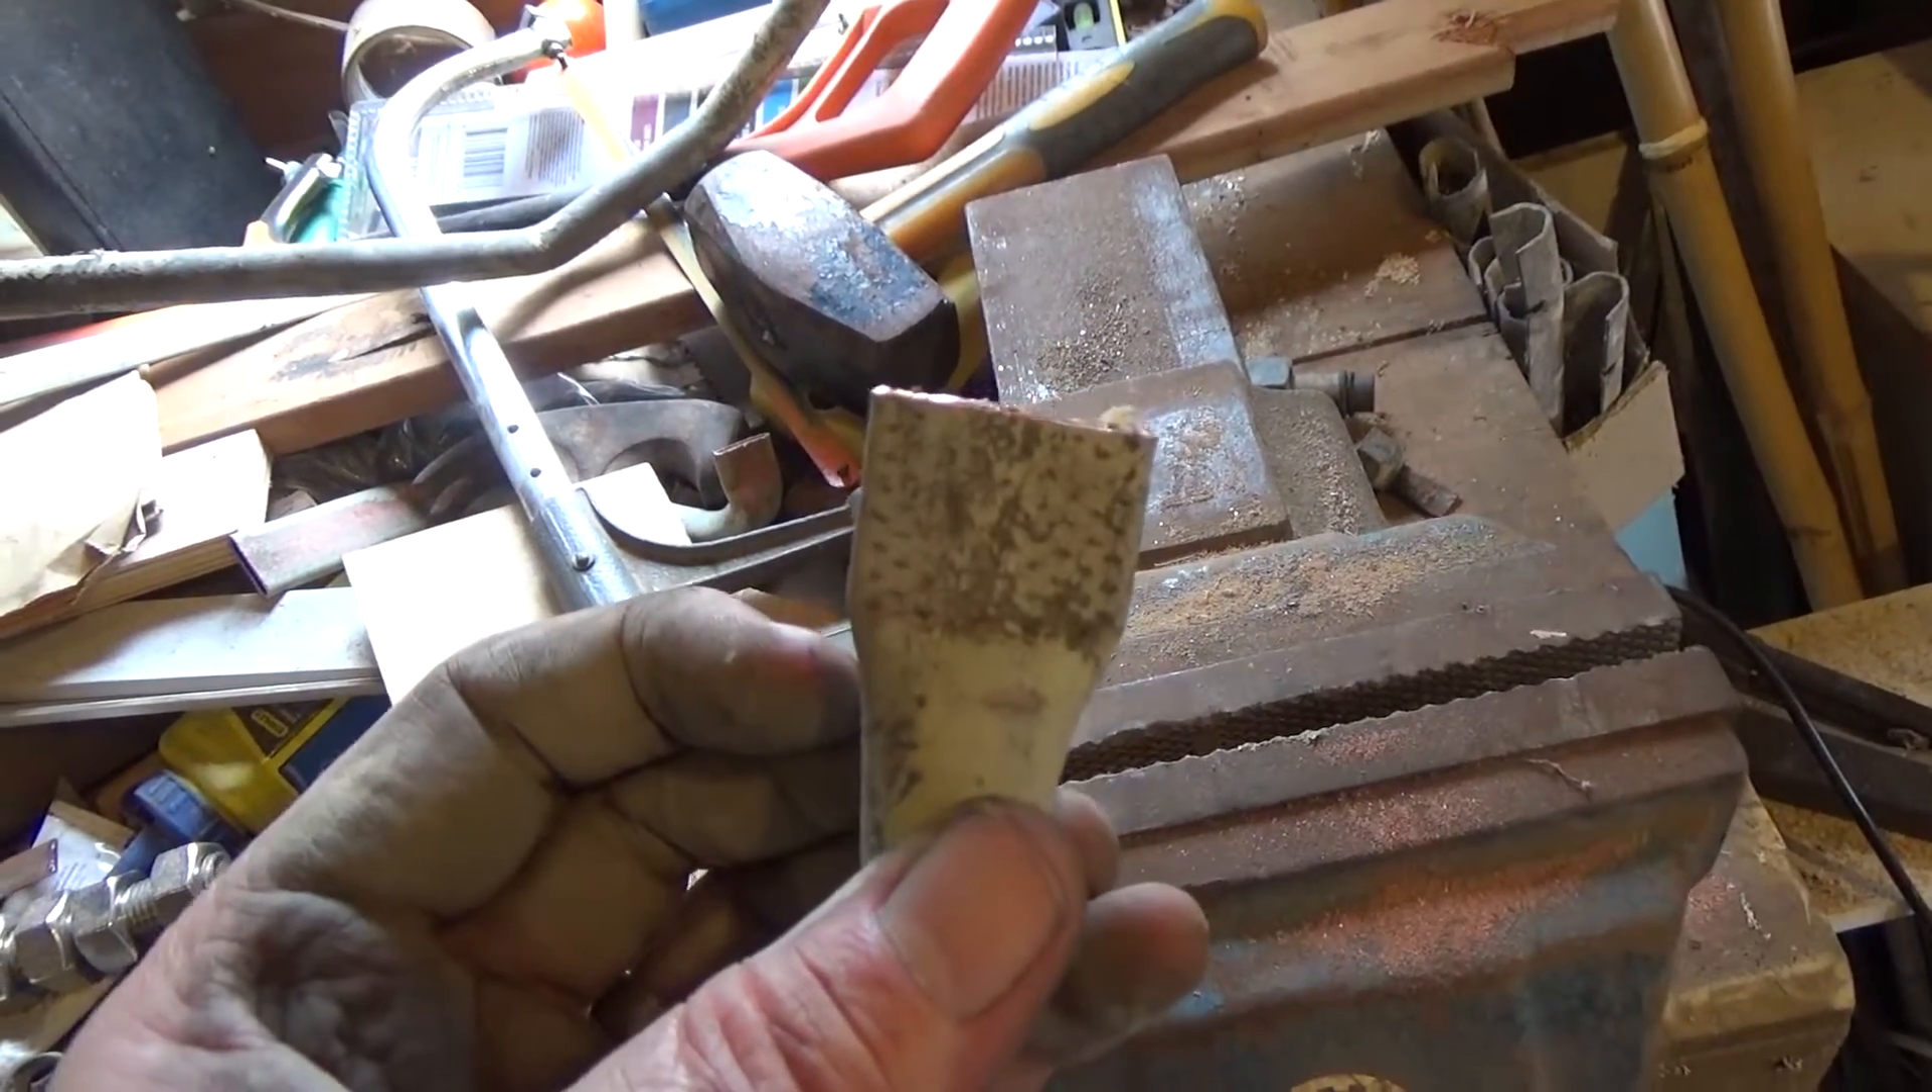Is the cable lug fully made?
No.